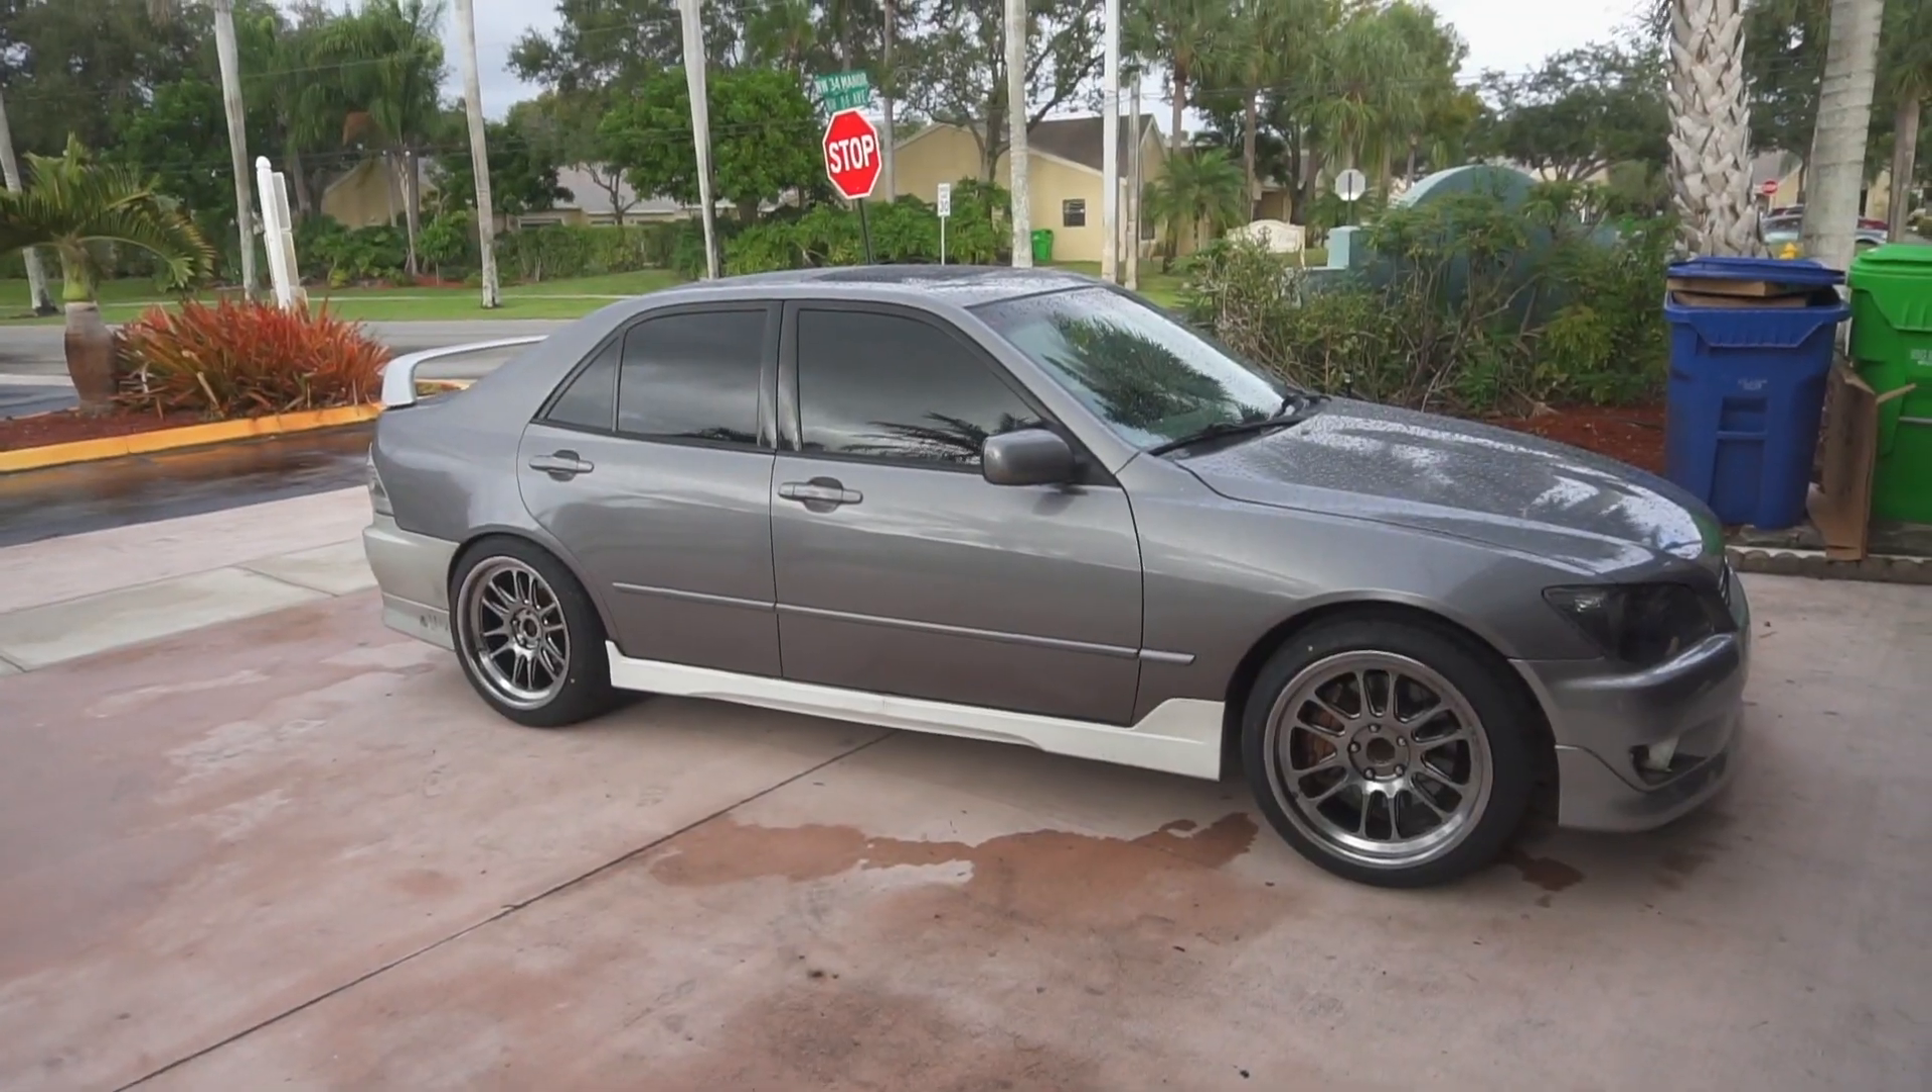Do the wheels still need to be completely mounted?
No.